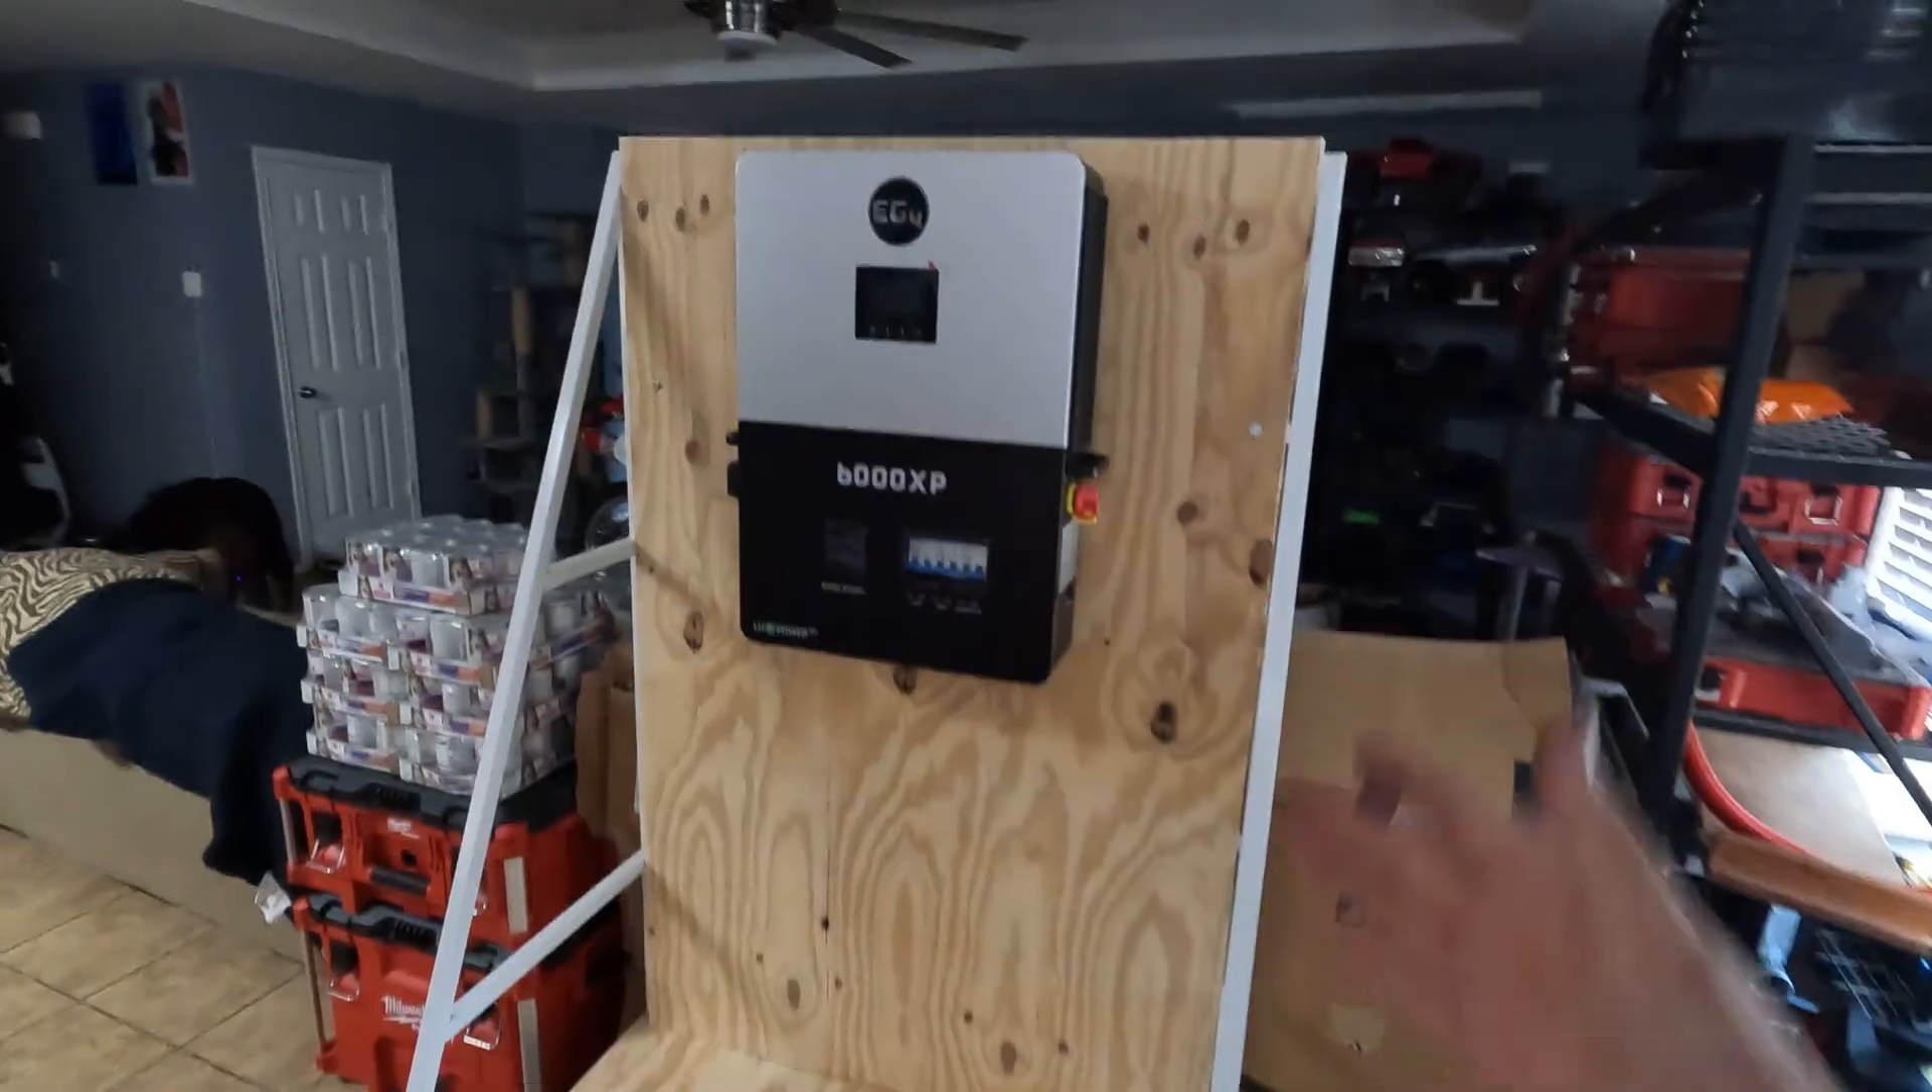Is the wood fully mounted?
Yes.